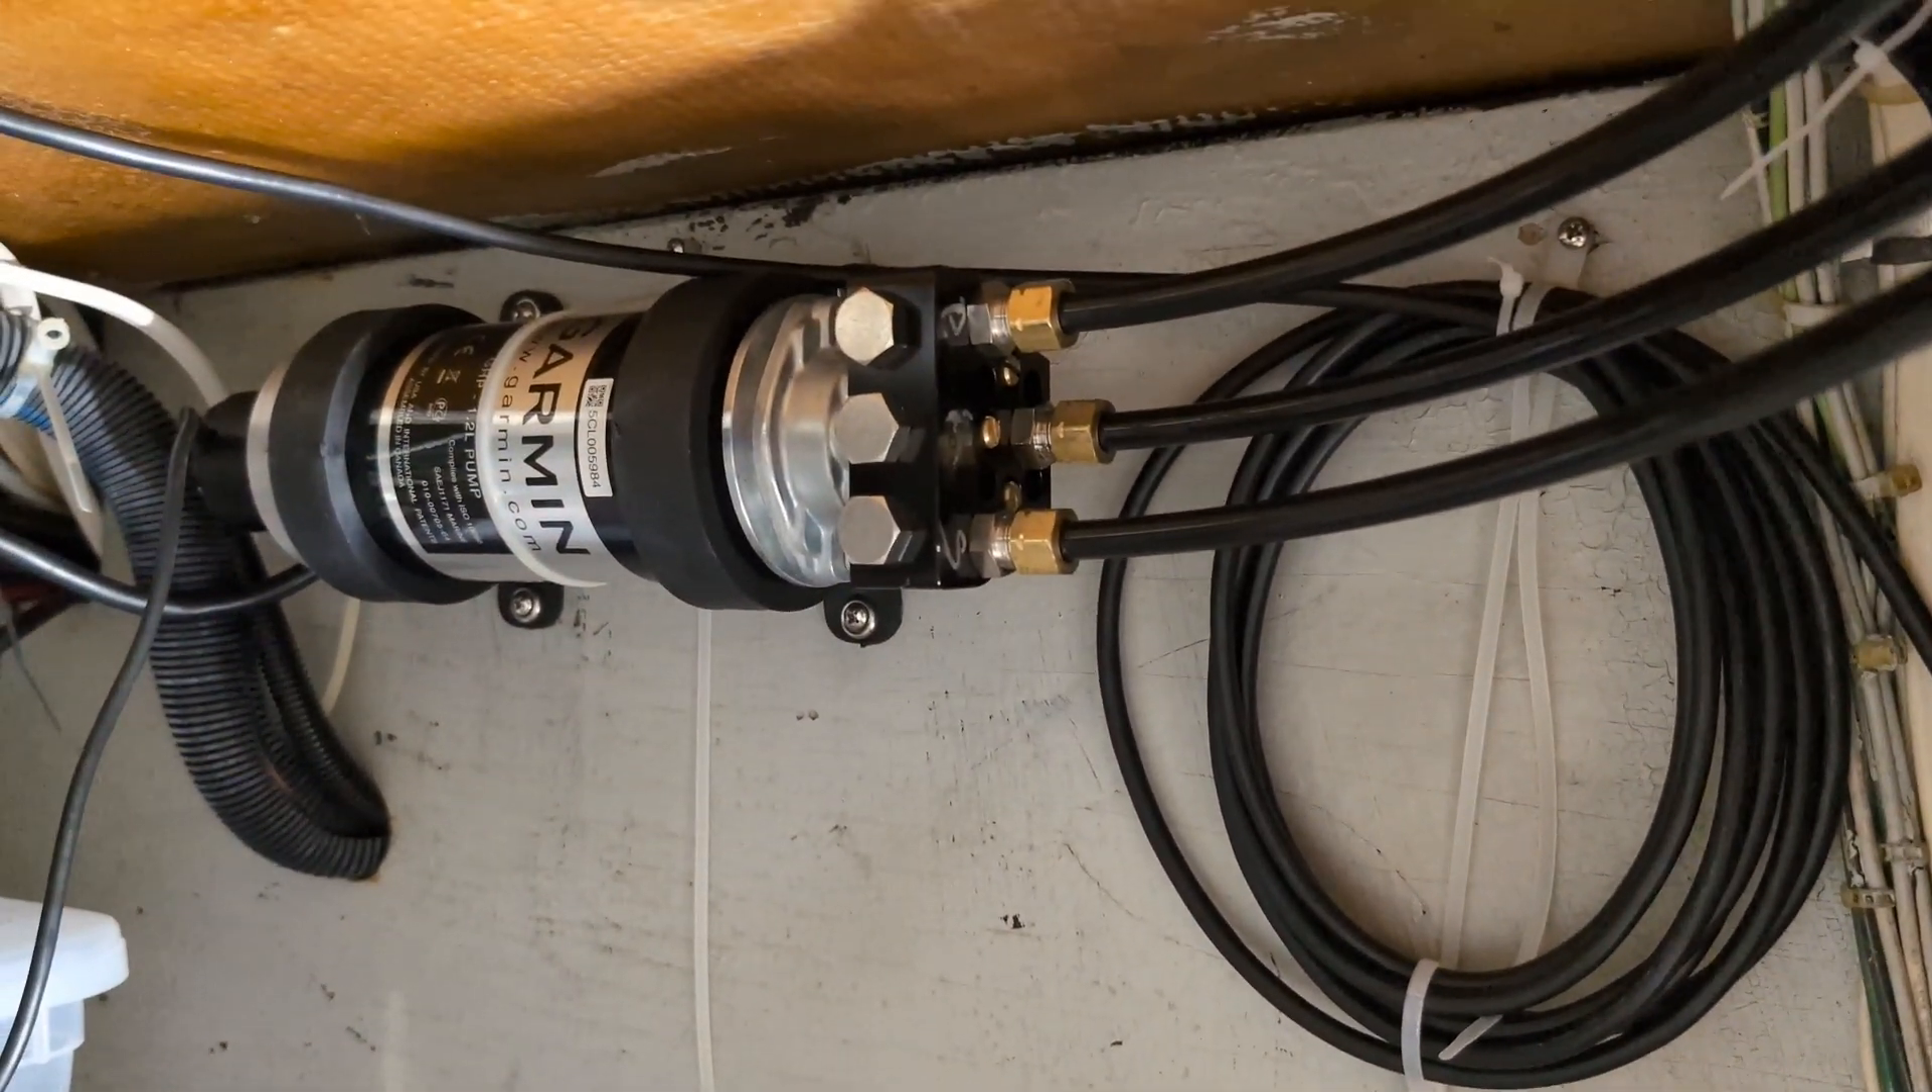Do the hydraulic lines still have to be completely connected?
No.